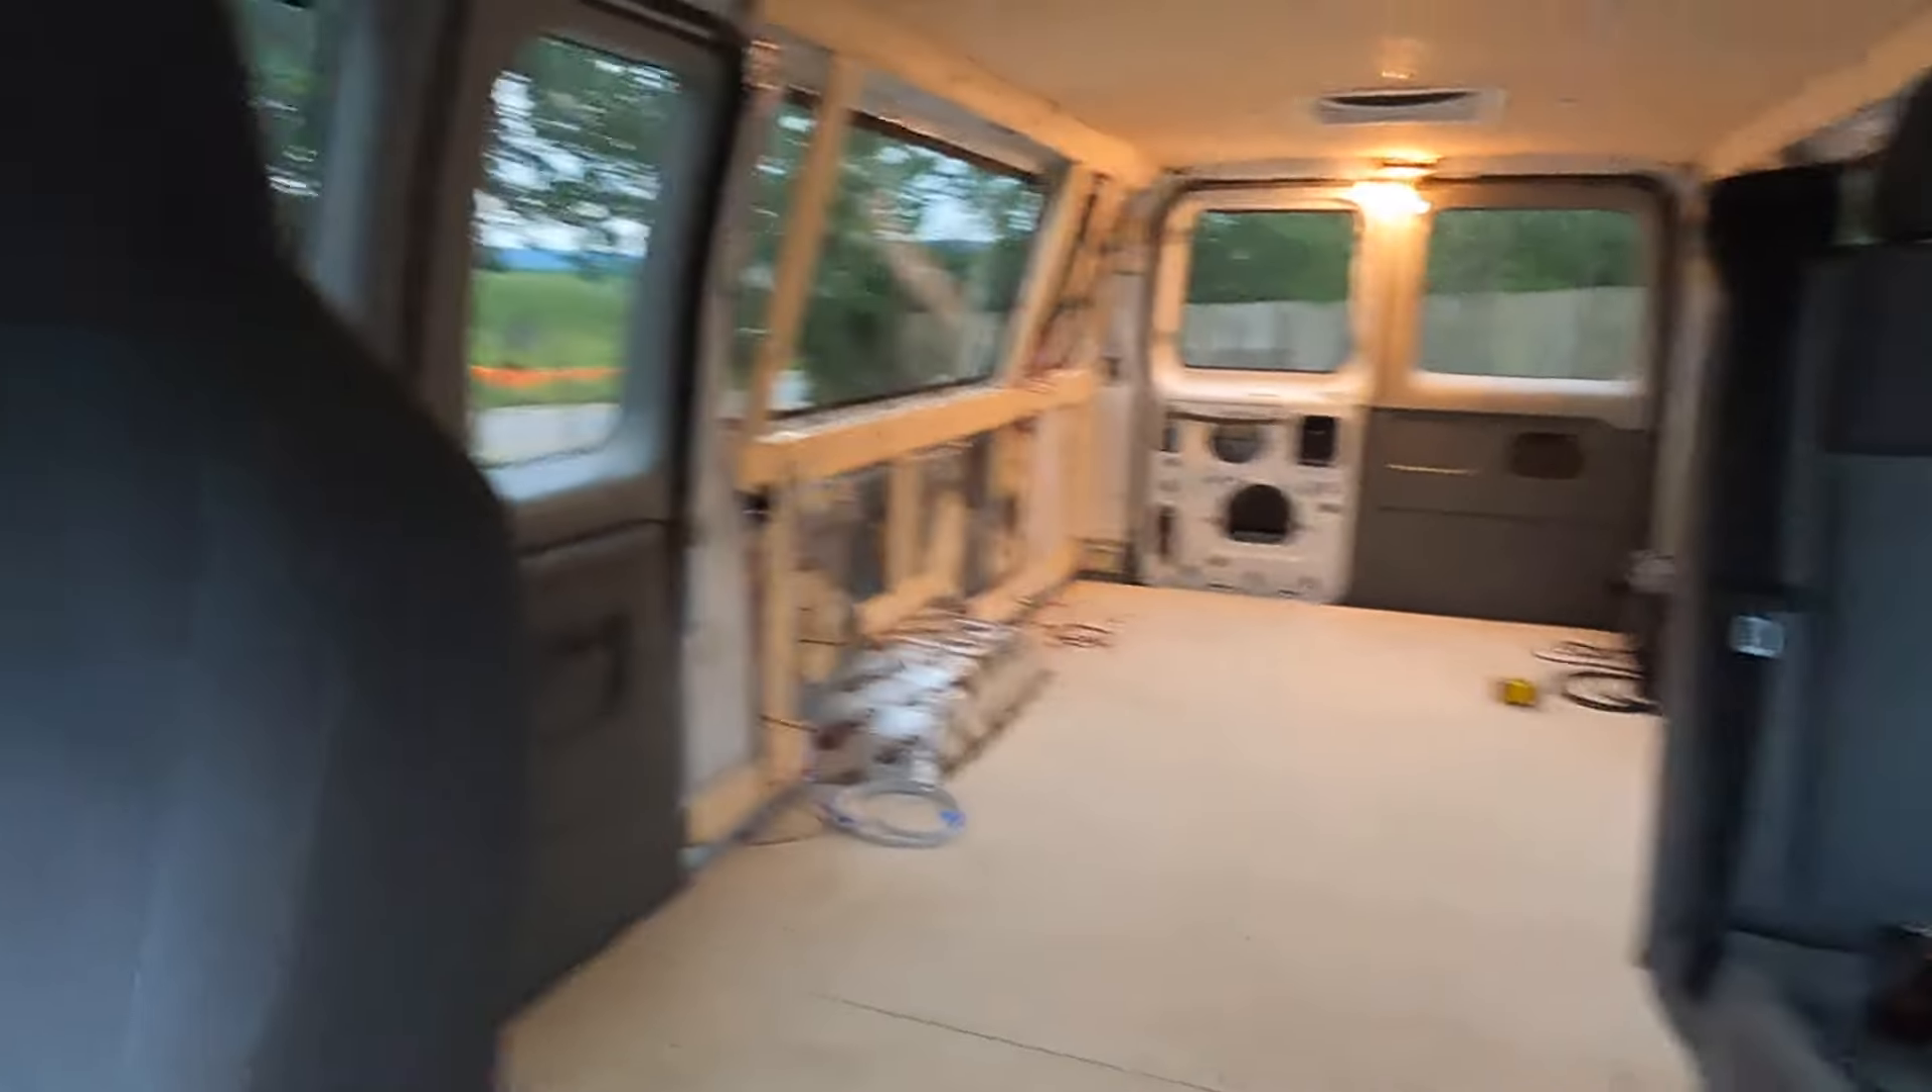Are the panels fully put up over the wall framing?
No.